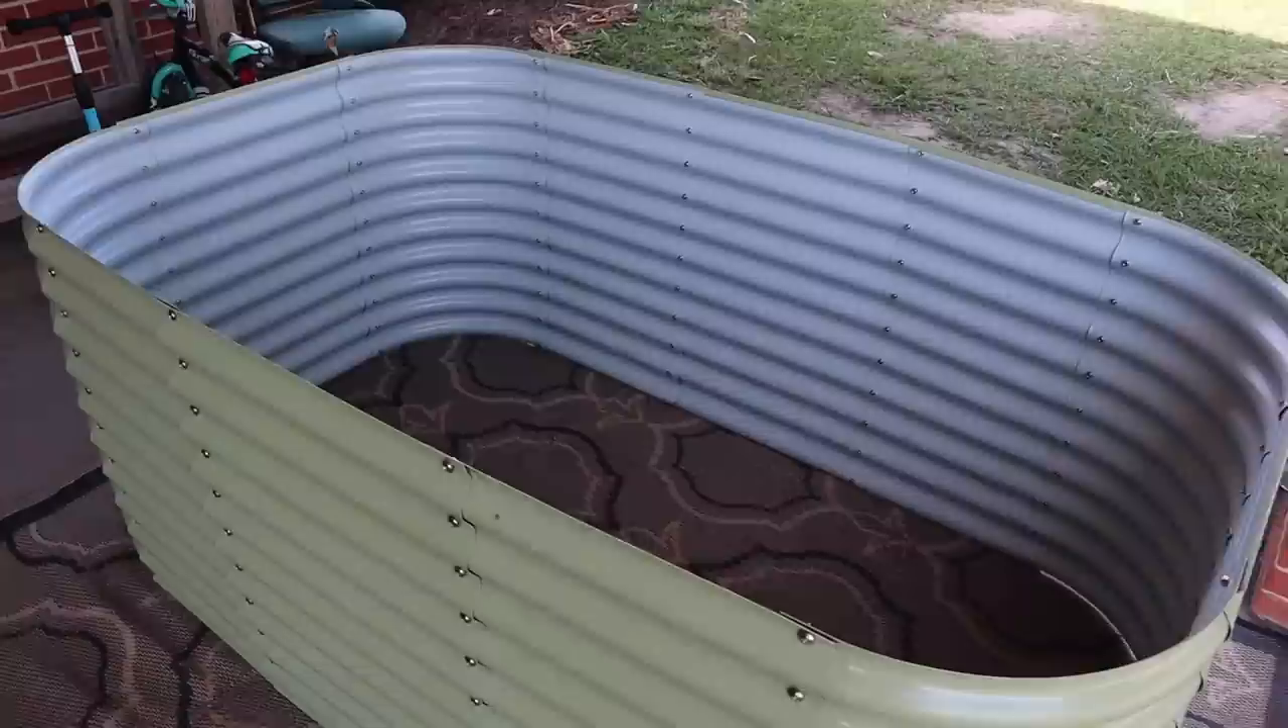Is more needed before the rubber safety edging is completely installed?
Yes.